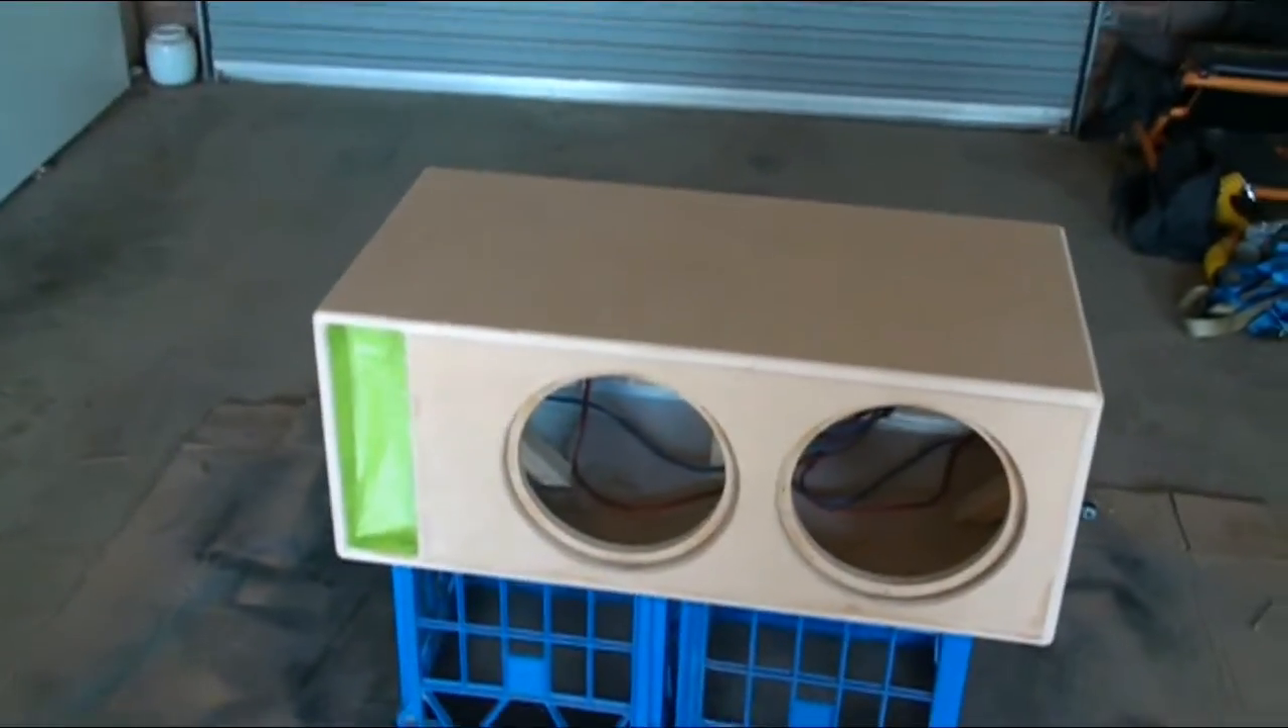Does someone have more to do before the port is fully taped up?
No.